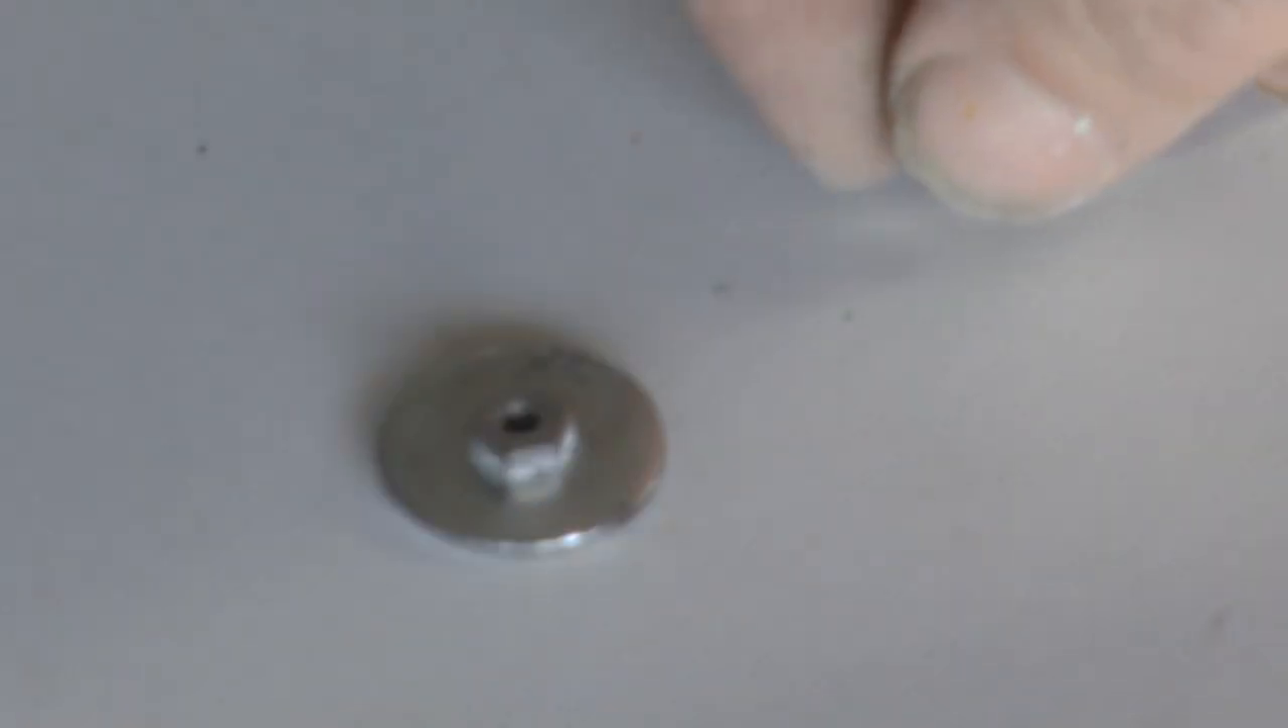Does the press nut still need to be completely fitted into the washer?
No.